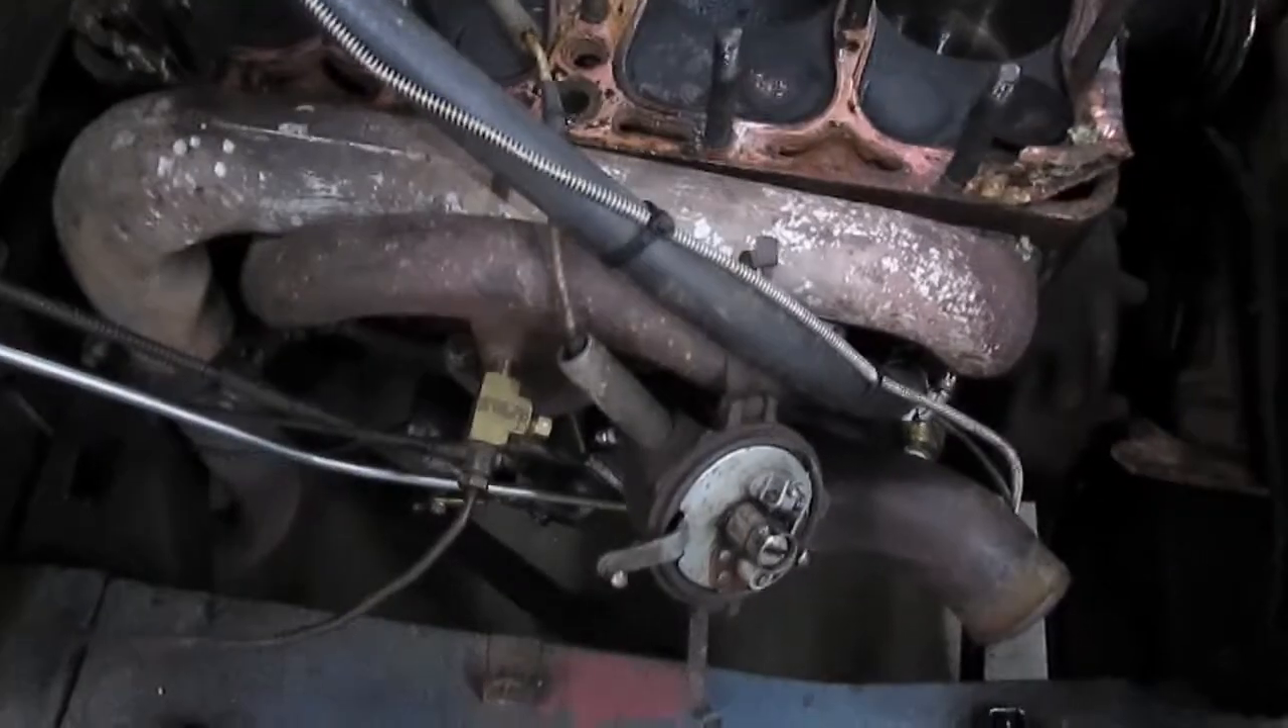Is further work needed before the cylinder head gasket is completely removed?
Yes.